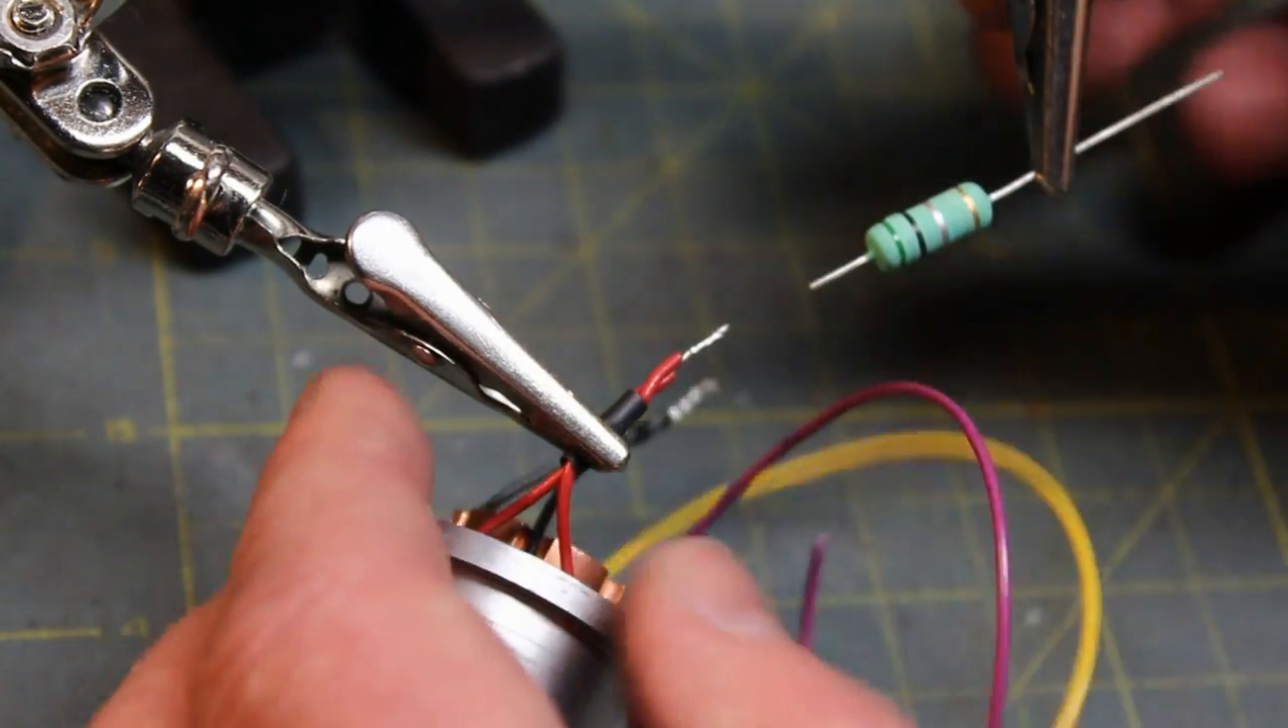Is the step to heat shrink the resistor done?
No.